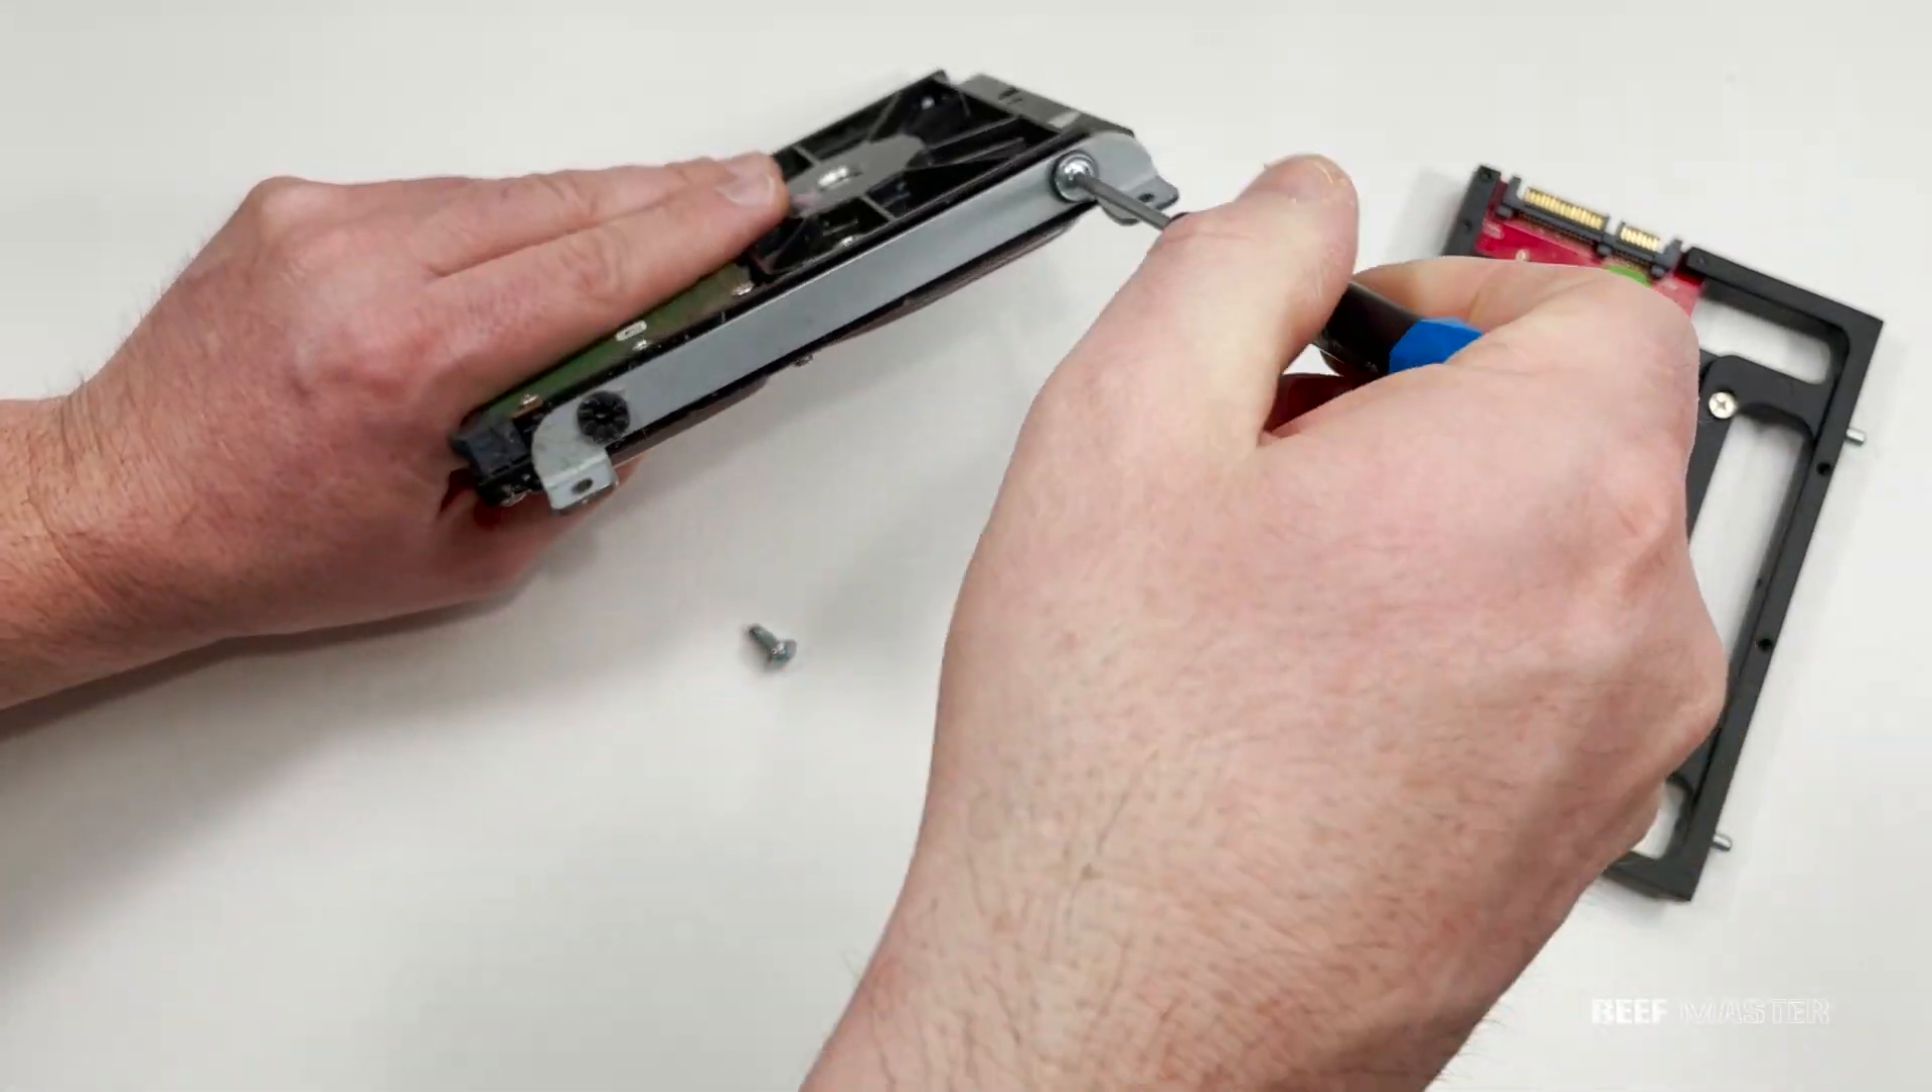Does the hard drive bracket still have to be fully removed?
Yes.